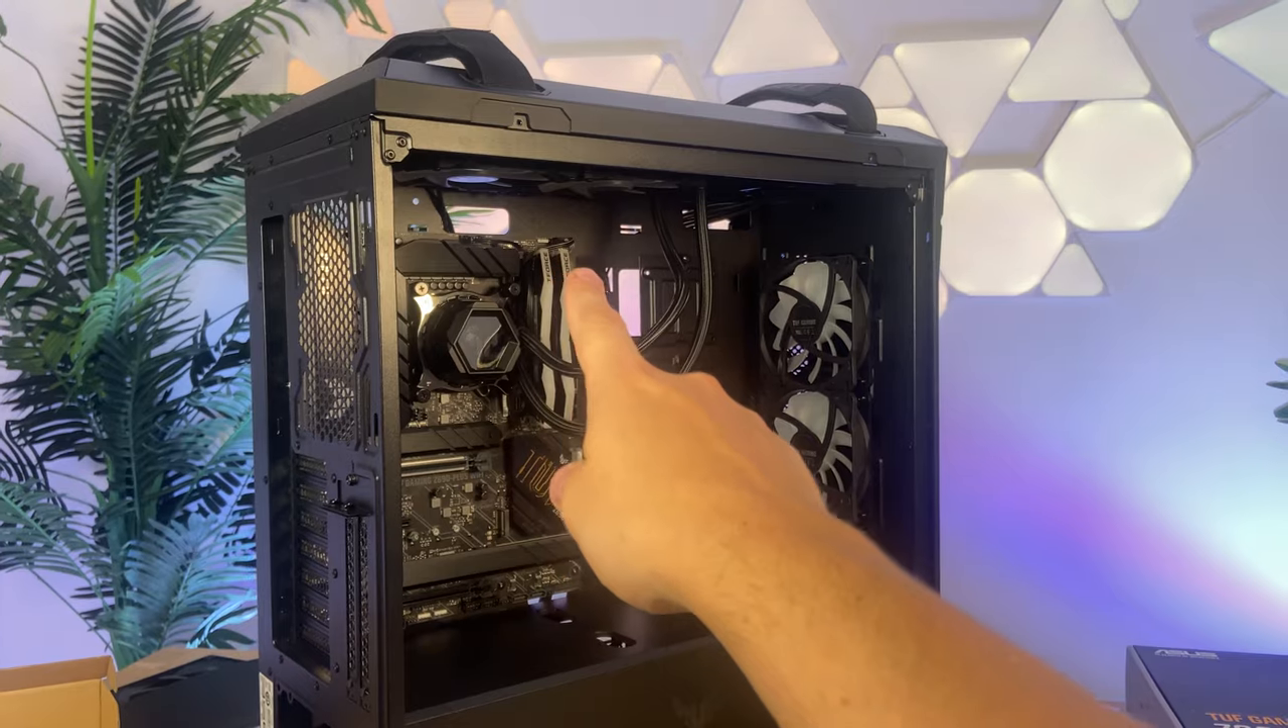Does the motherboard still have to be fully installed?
No.